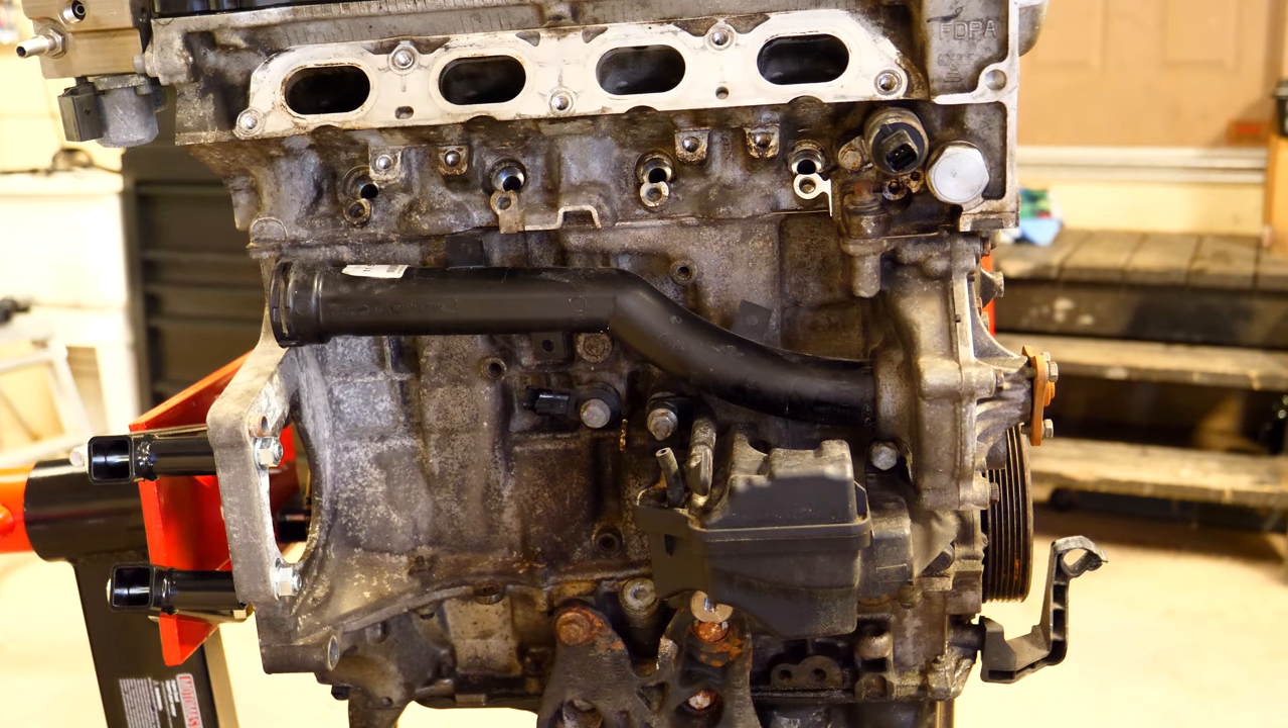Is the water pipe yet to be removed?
Yes.